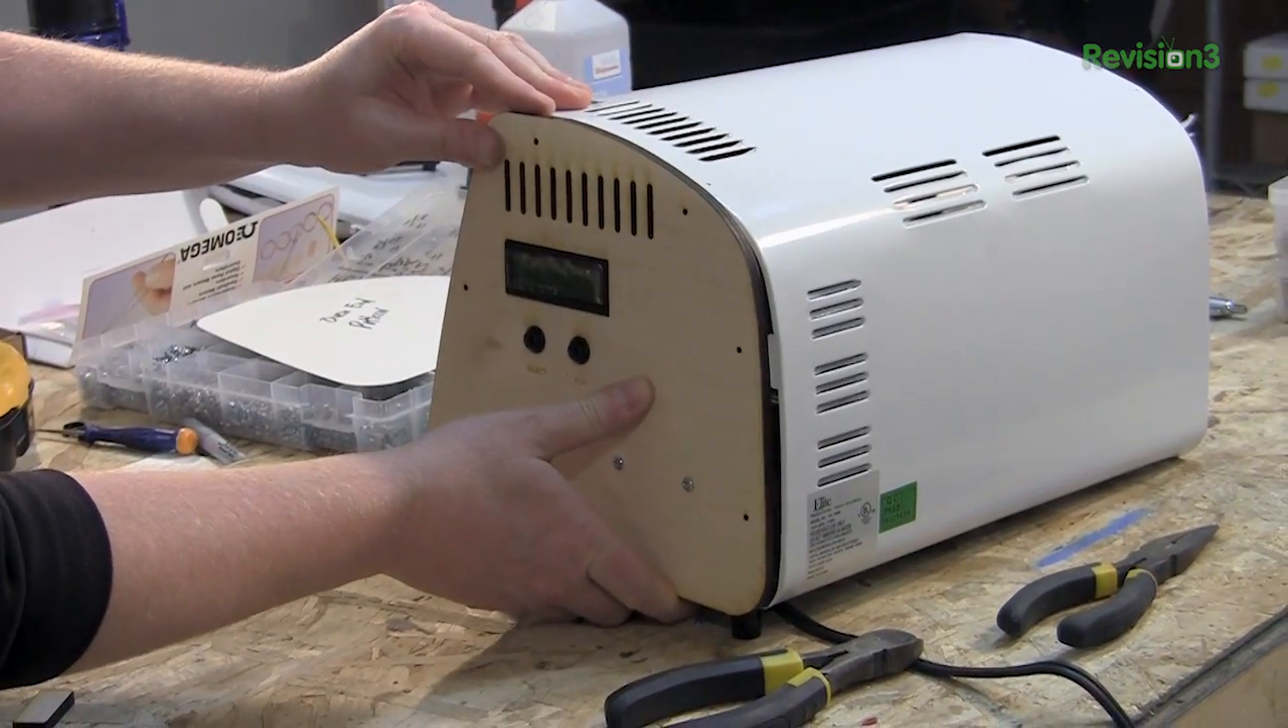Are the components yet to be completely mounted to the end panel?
No.